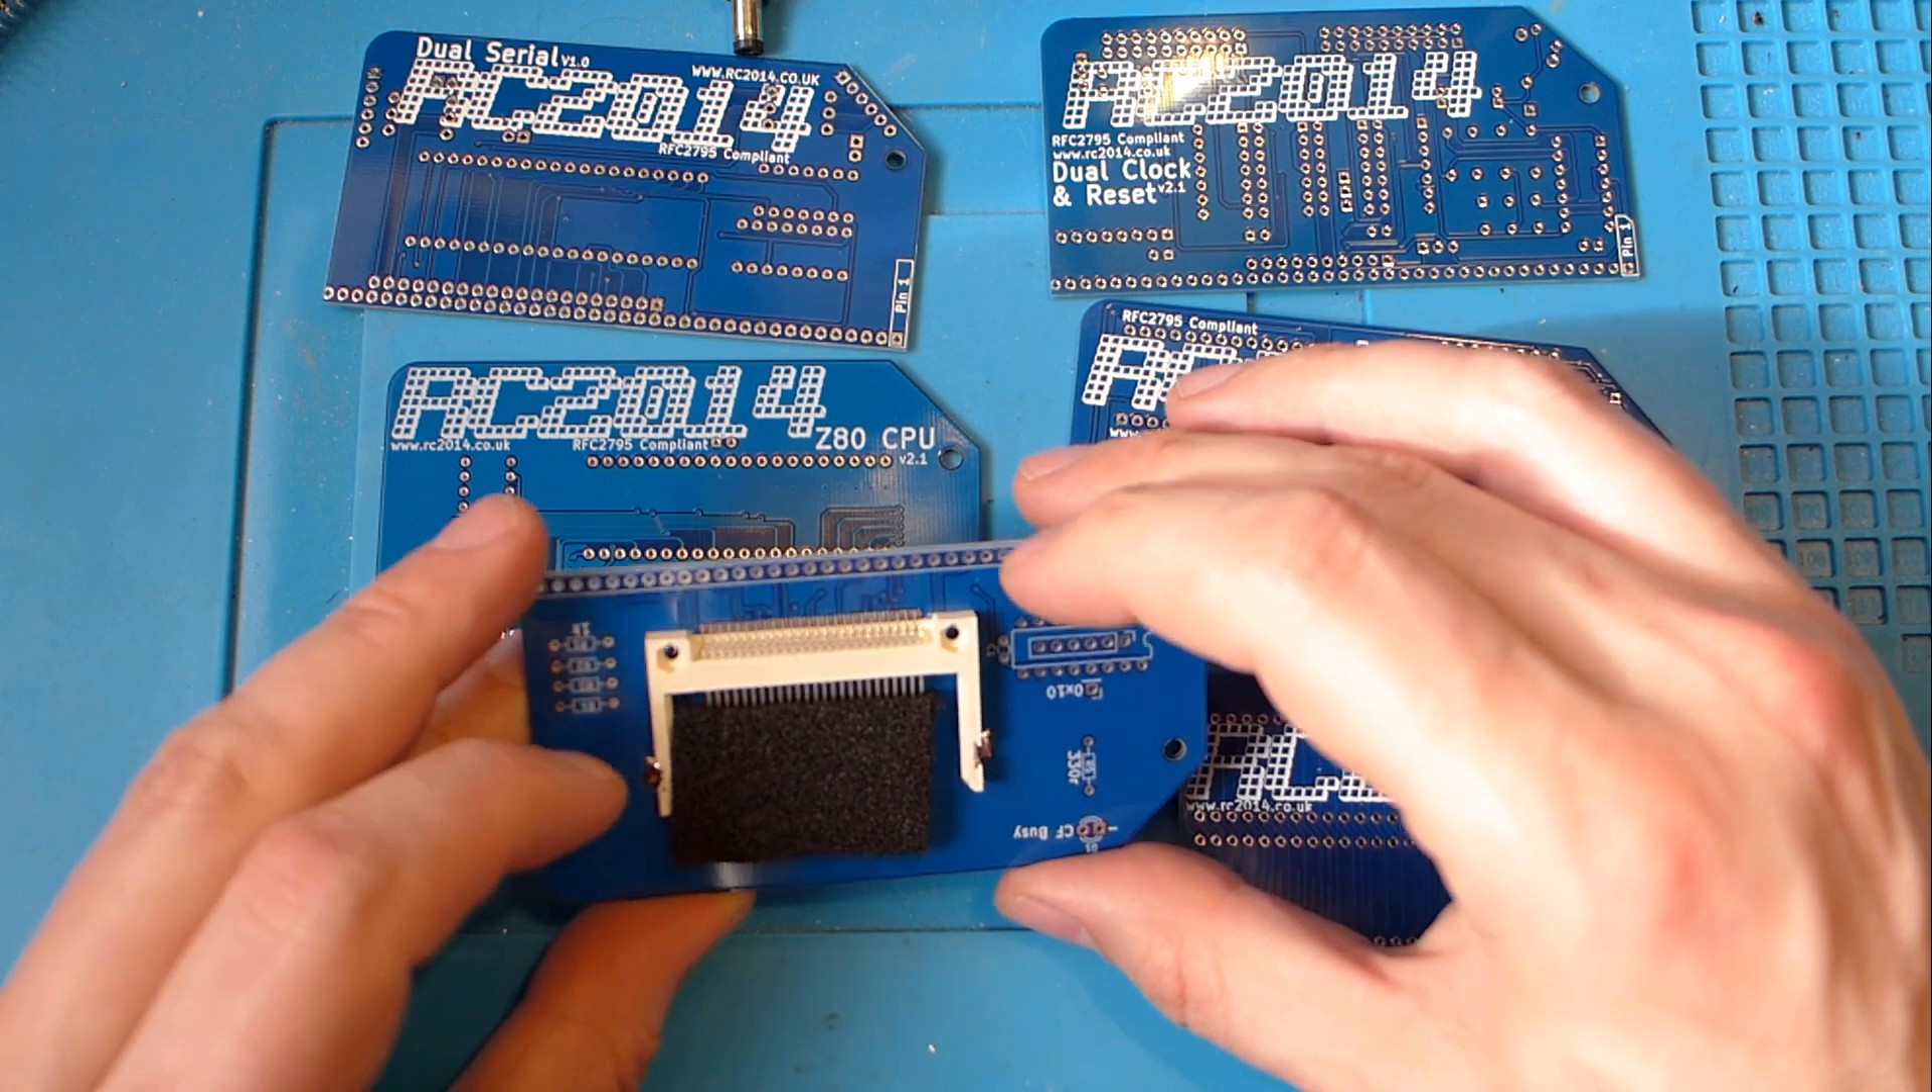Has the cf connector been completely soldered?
Yes.